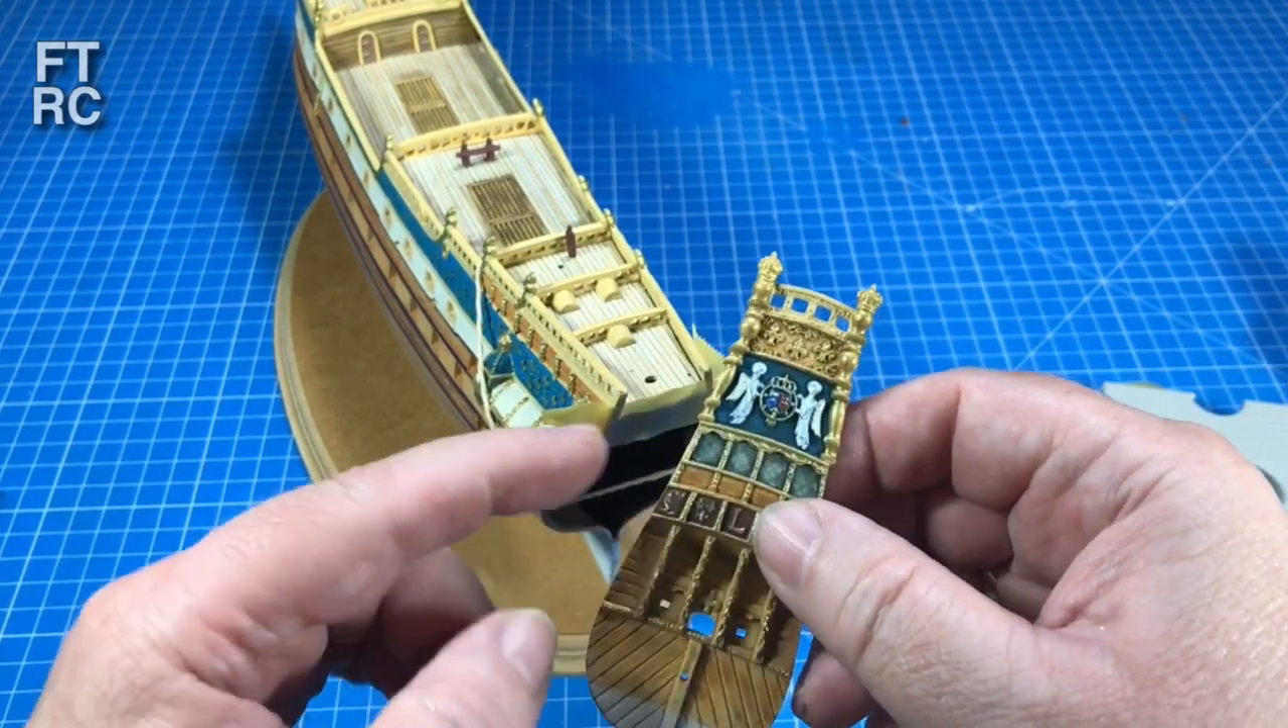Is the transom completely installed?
No.